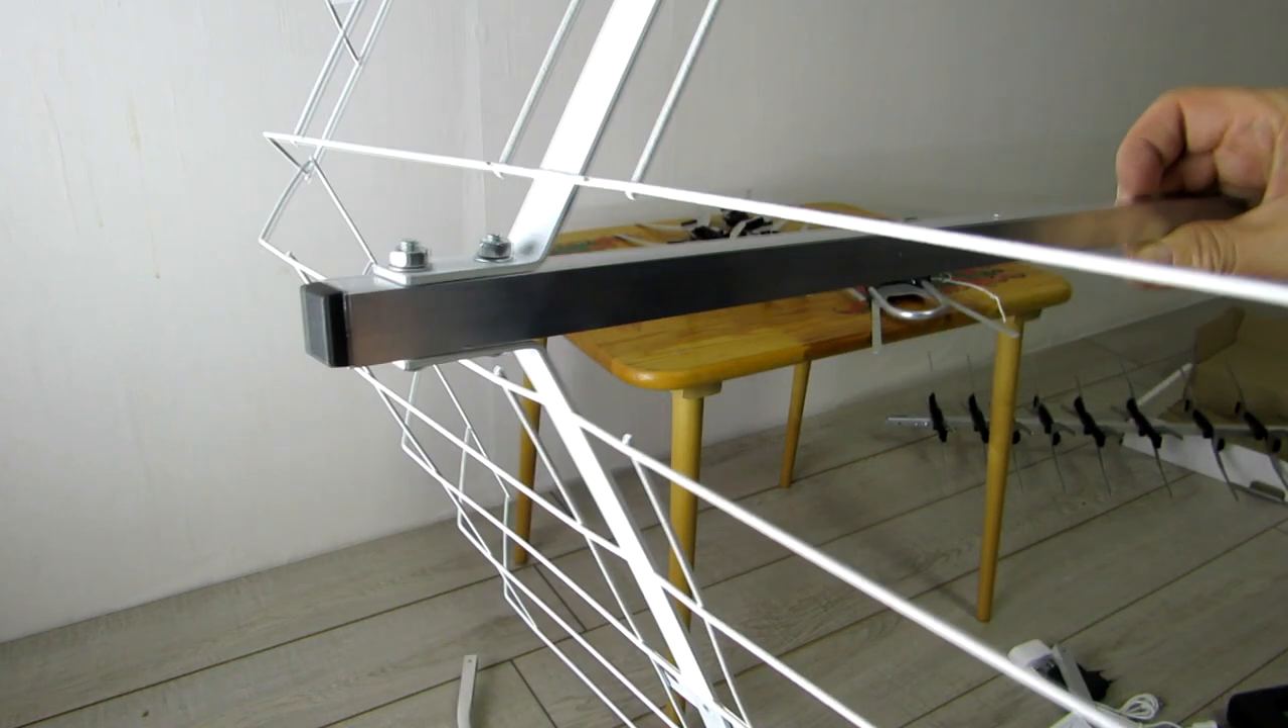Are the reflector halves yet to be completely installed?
No.